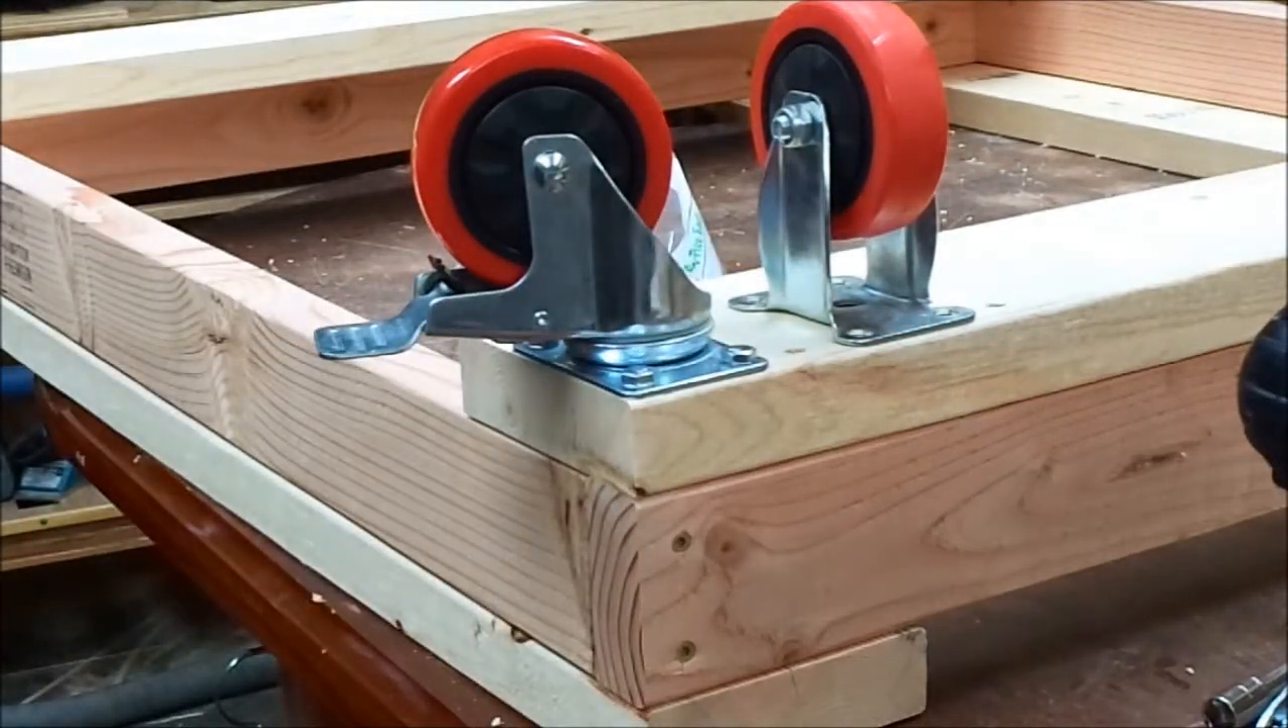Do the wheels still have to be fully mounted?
Yes.